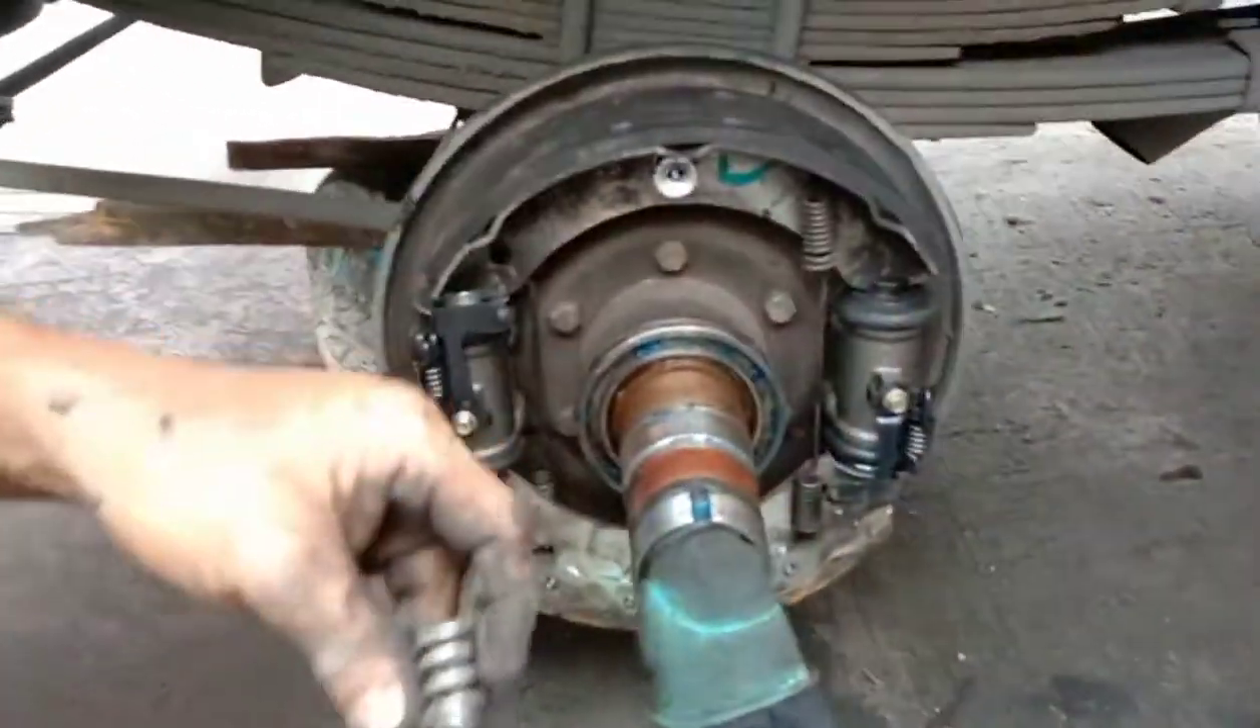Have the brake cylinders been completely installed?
Yes.